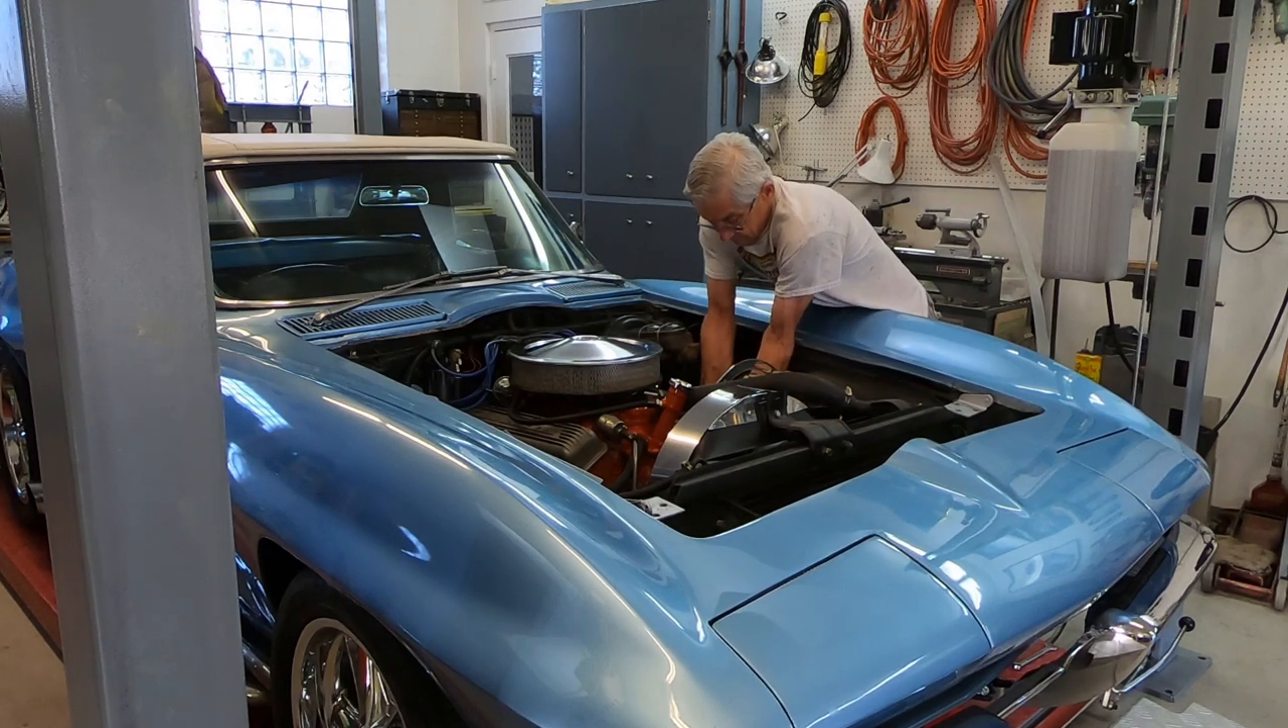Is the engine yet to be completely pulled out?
Yes.